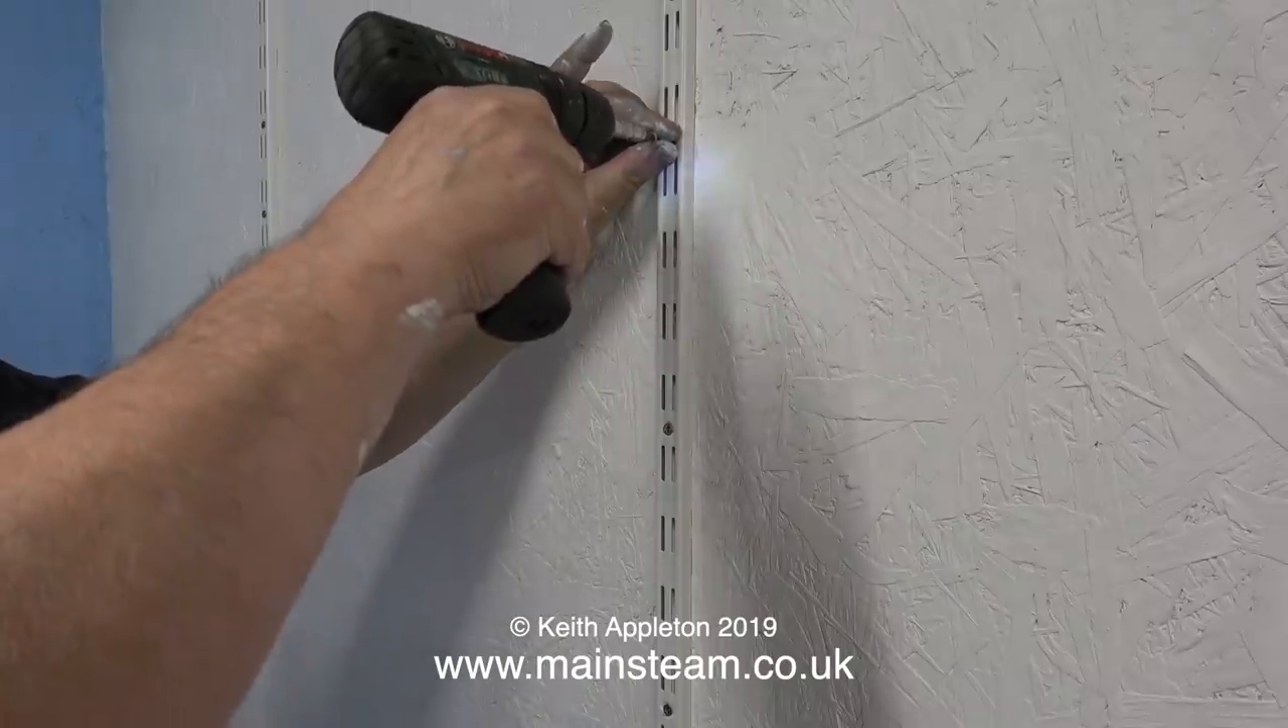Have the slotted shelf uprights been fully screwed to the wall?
No.